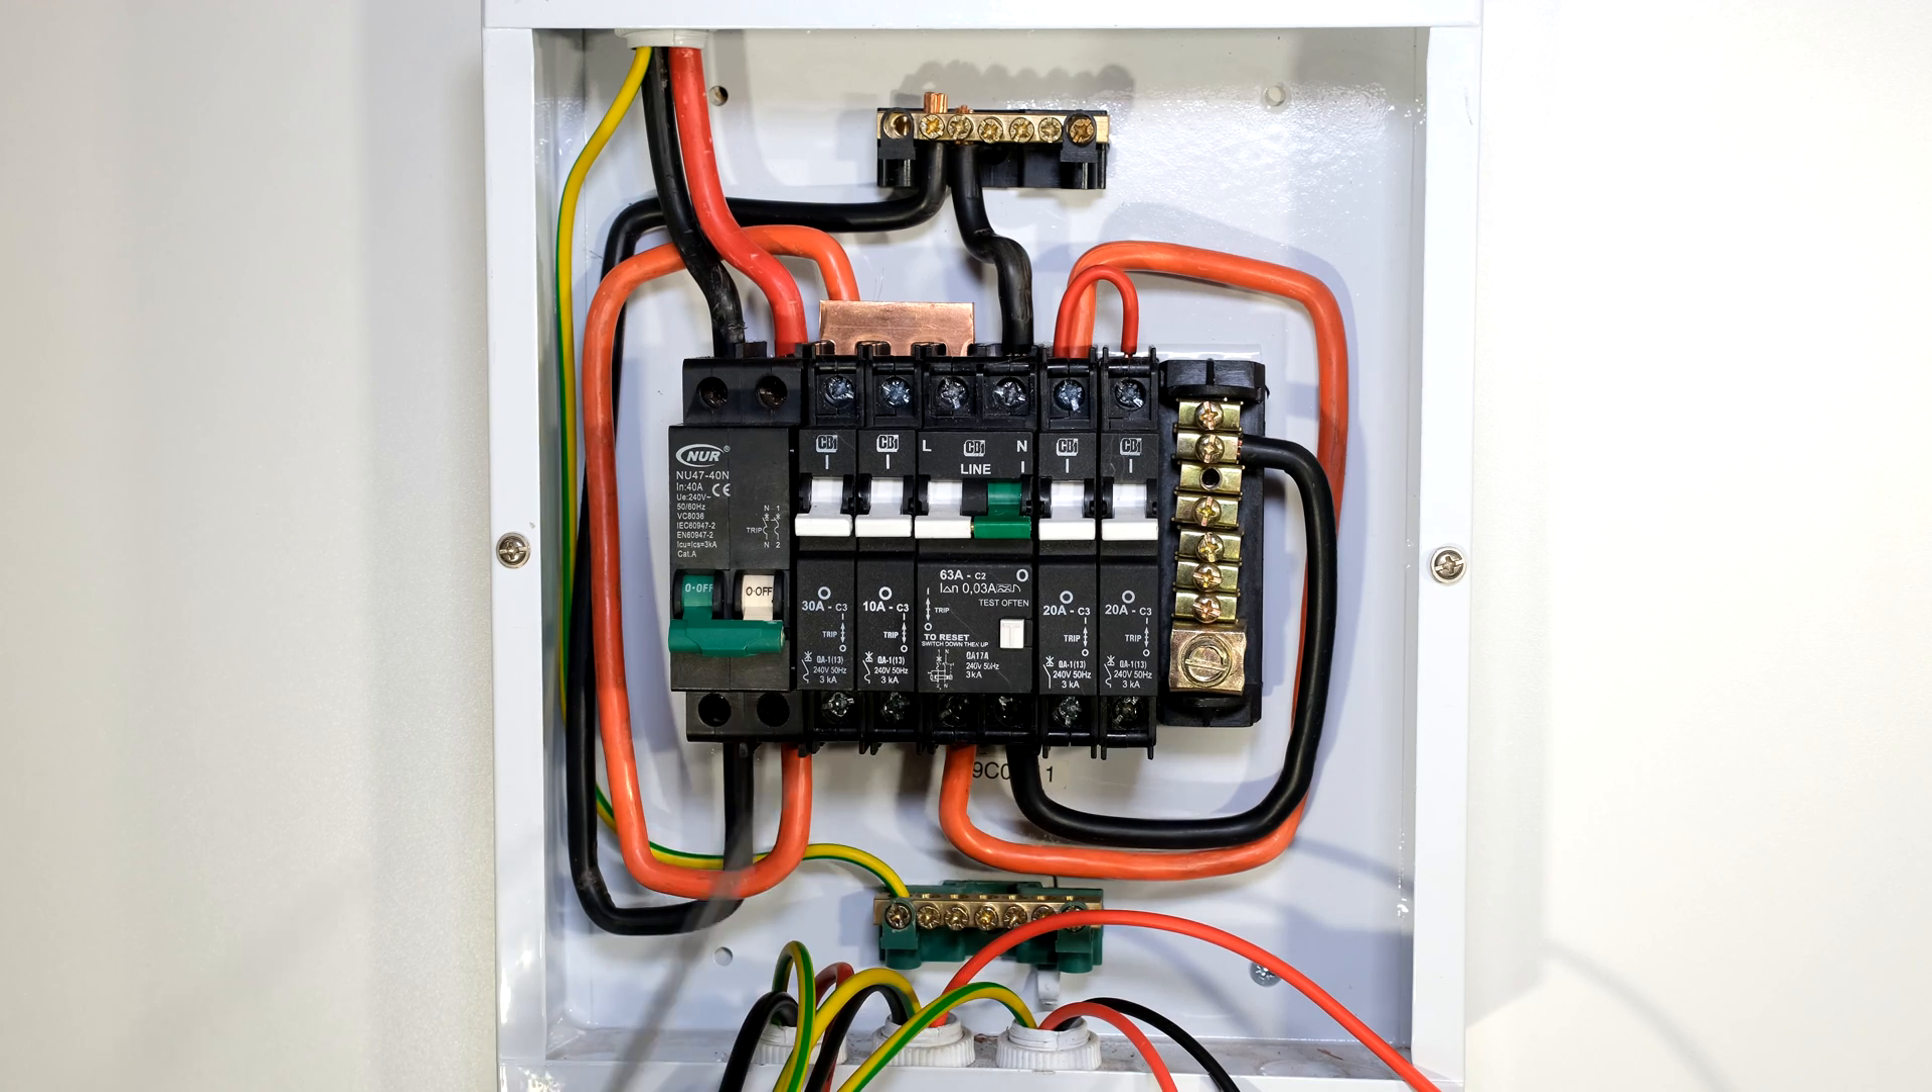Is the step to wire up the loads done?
No.